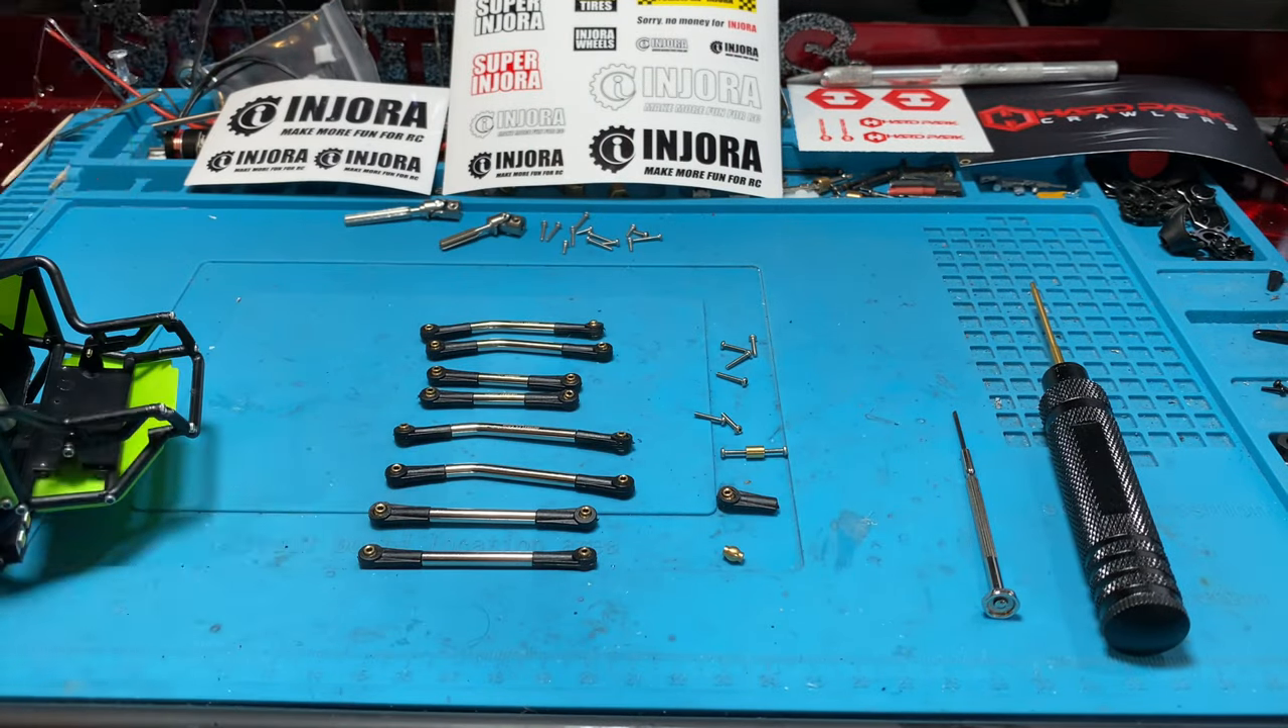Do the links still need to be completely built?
No.